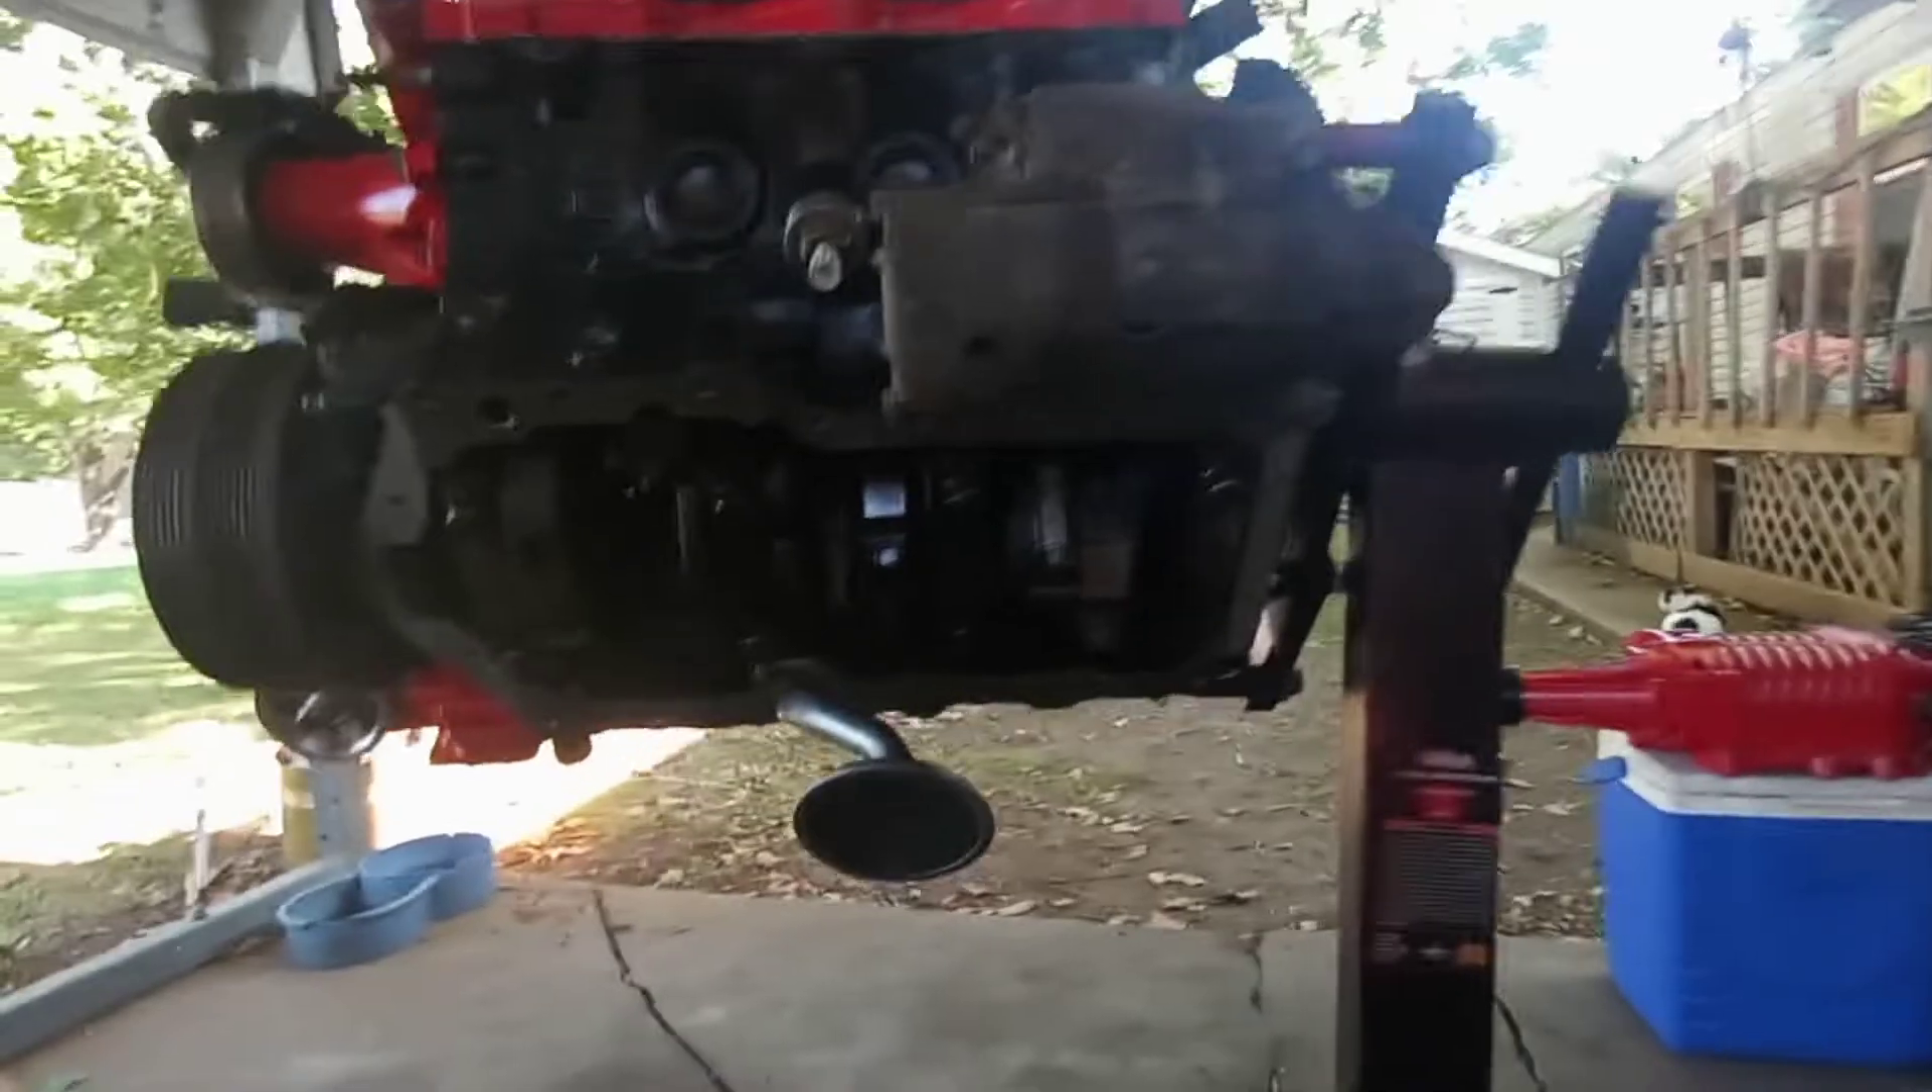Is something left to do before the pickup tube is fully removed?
Yes.